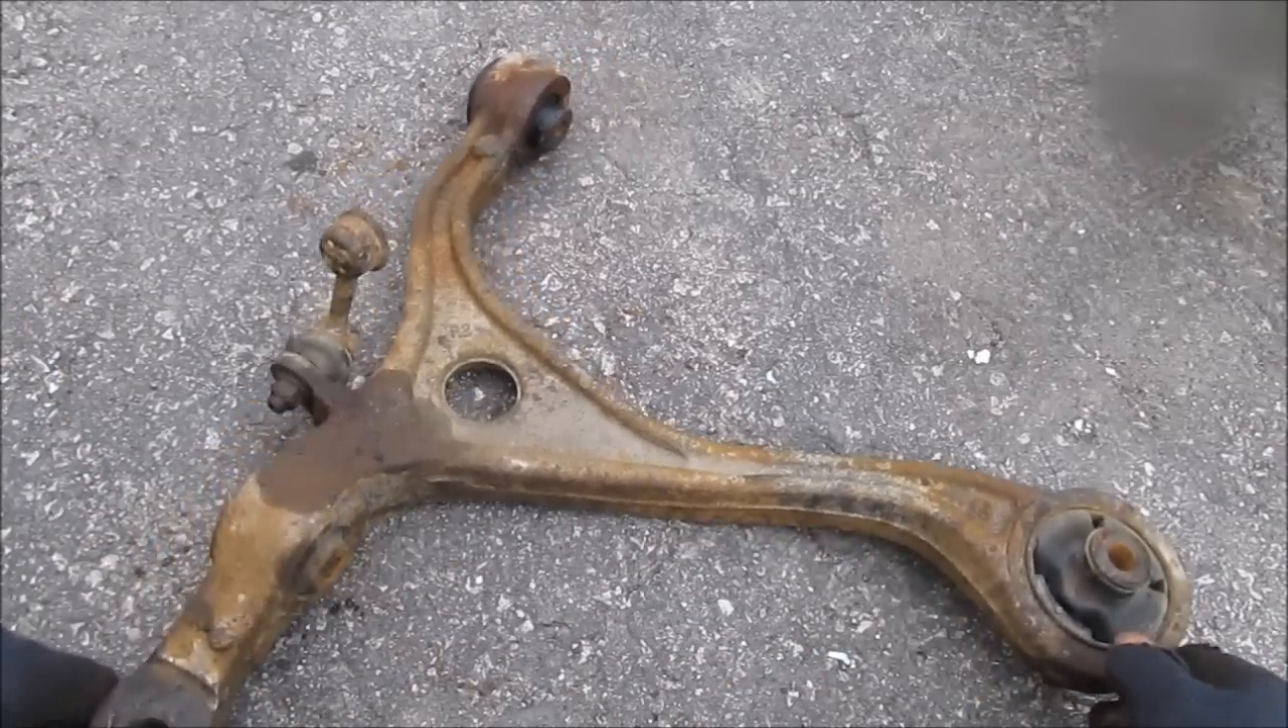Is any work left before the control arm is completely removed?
No.